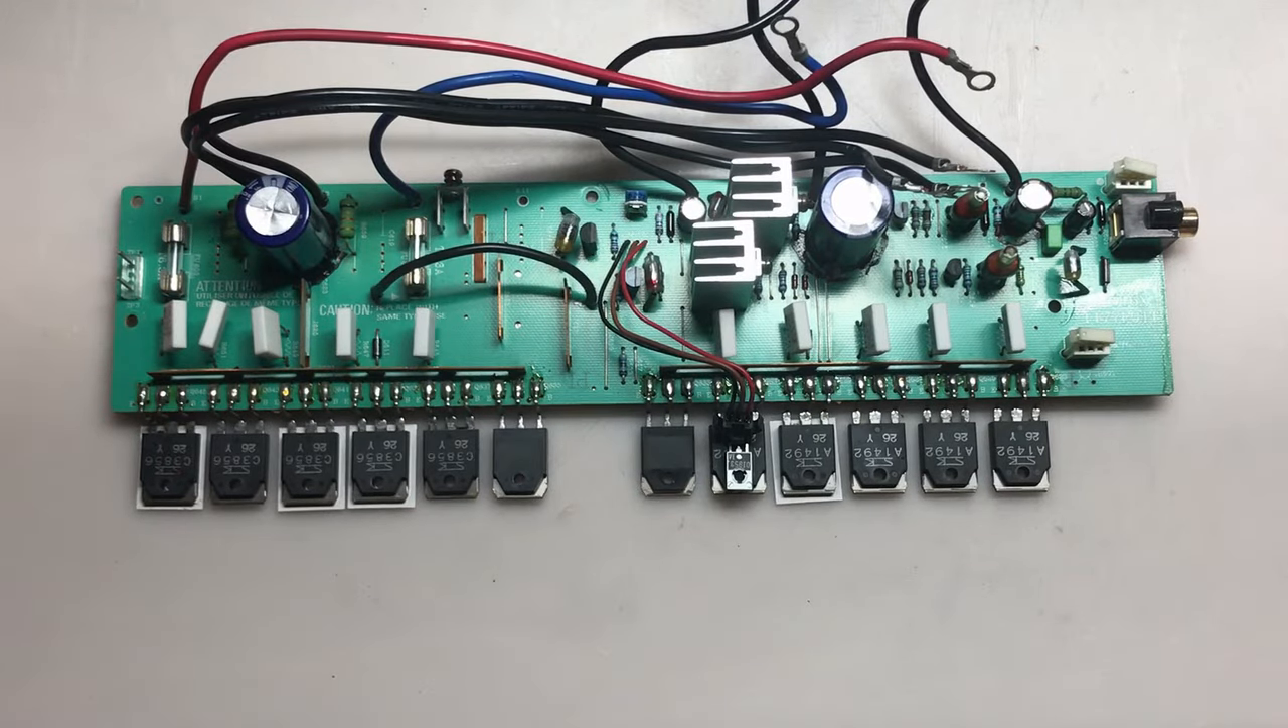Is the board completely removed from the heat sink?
Yes.